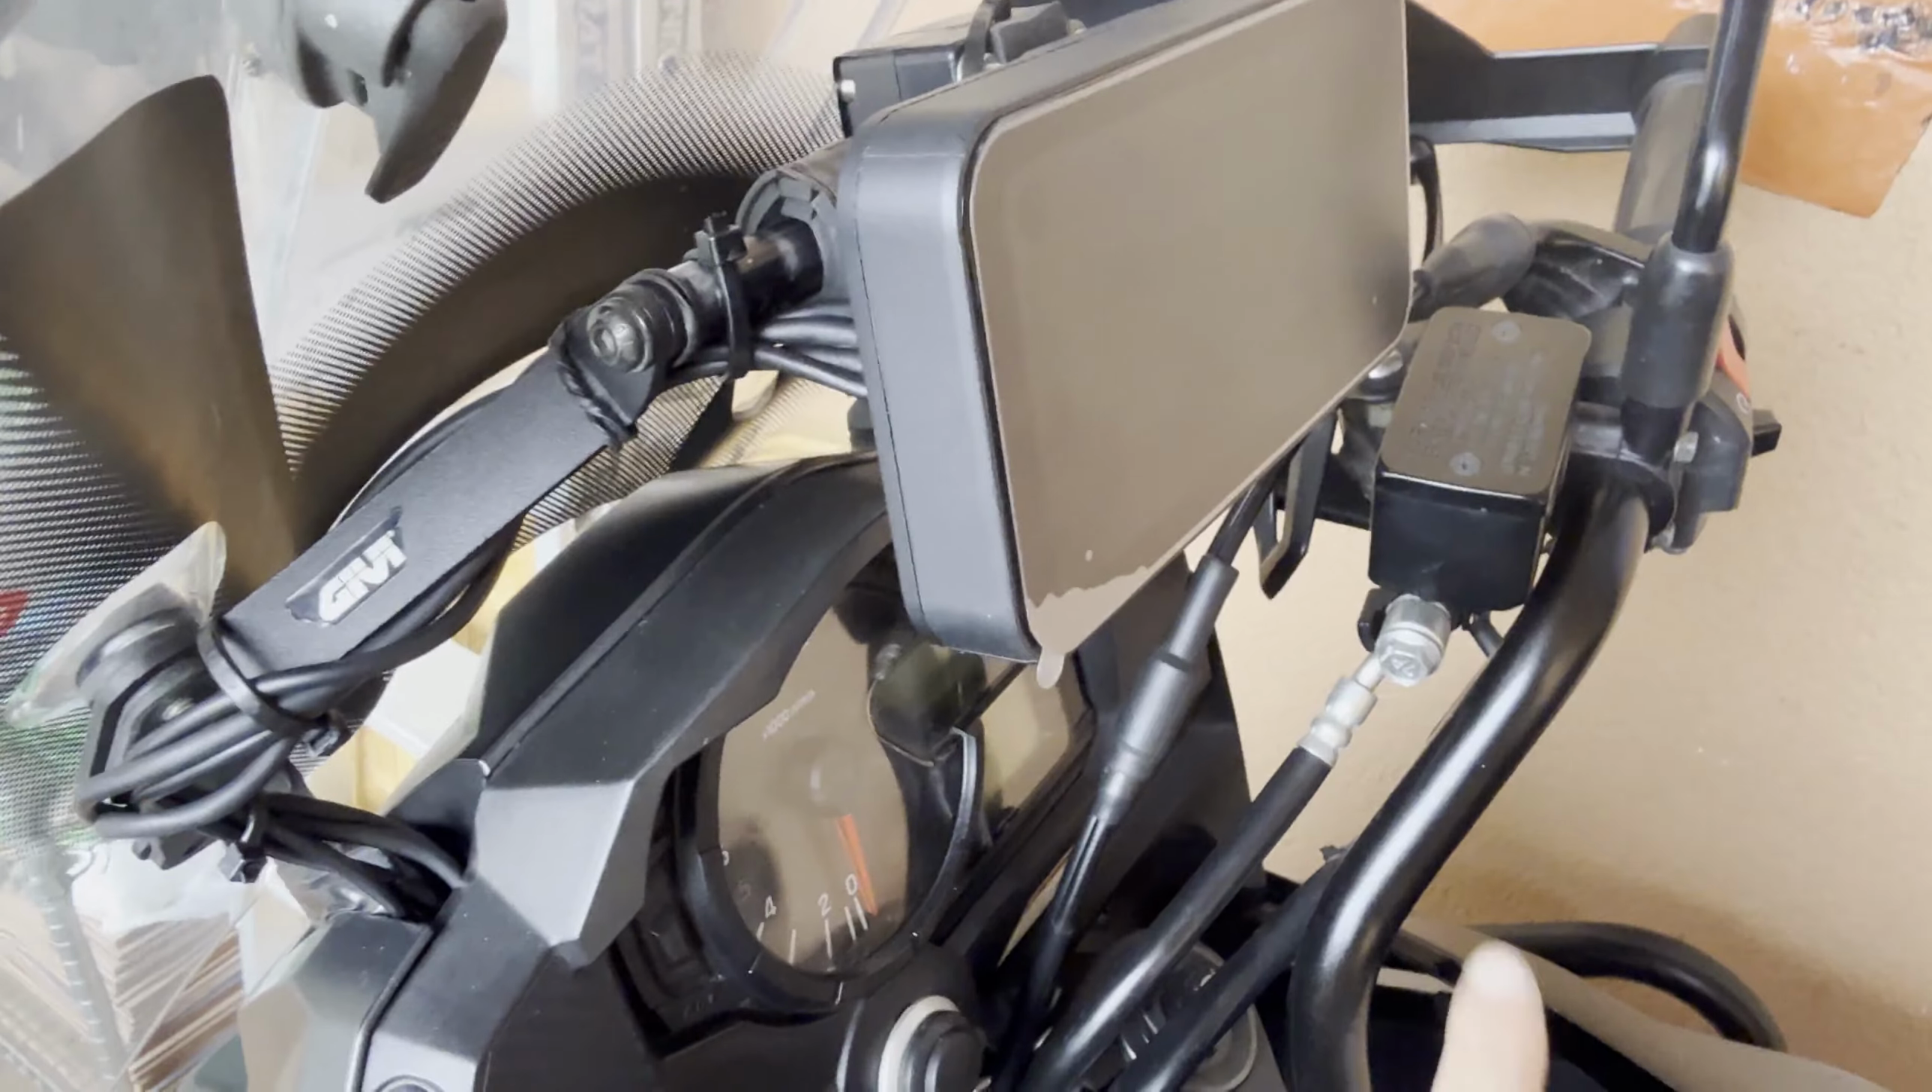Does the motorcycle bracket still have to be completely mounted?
No.